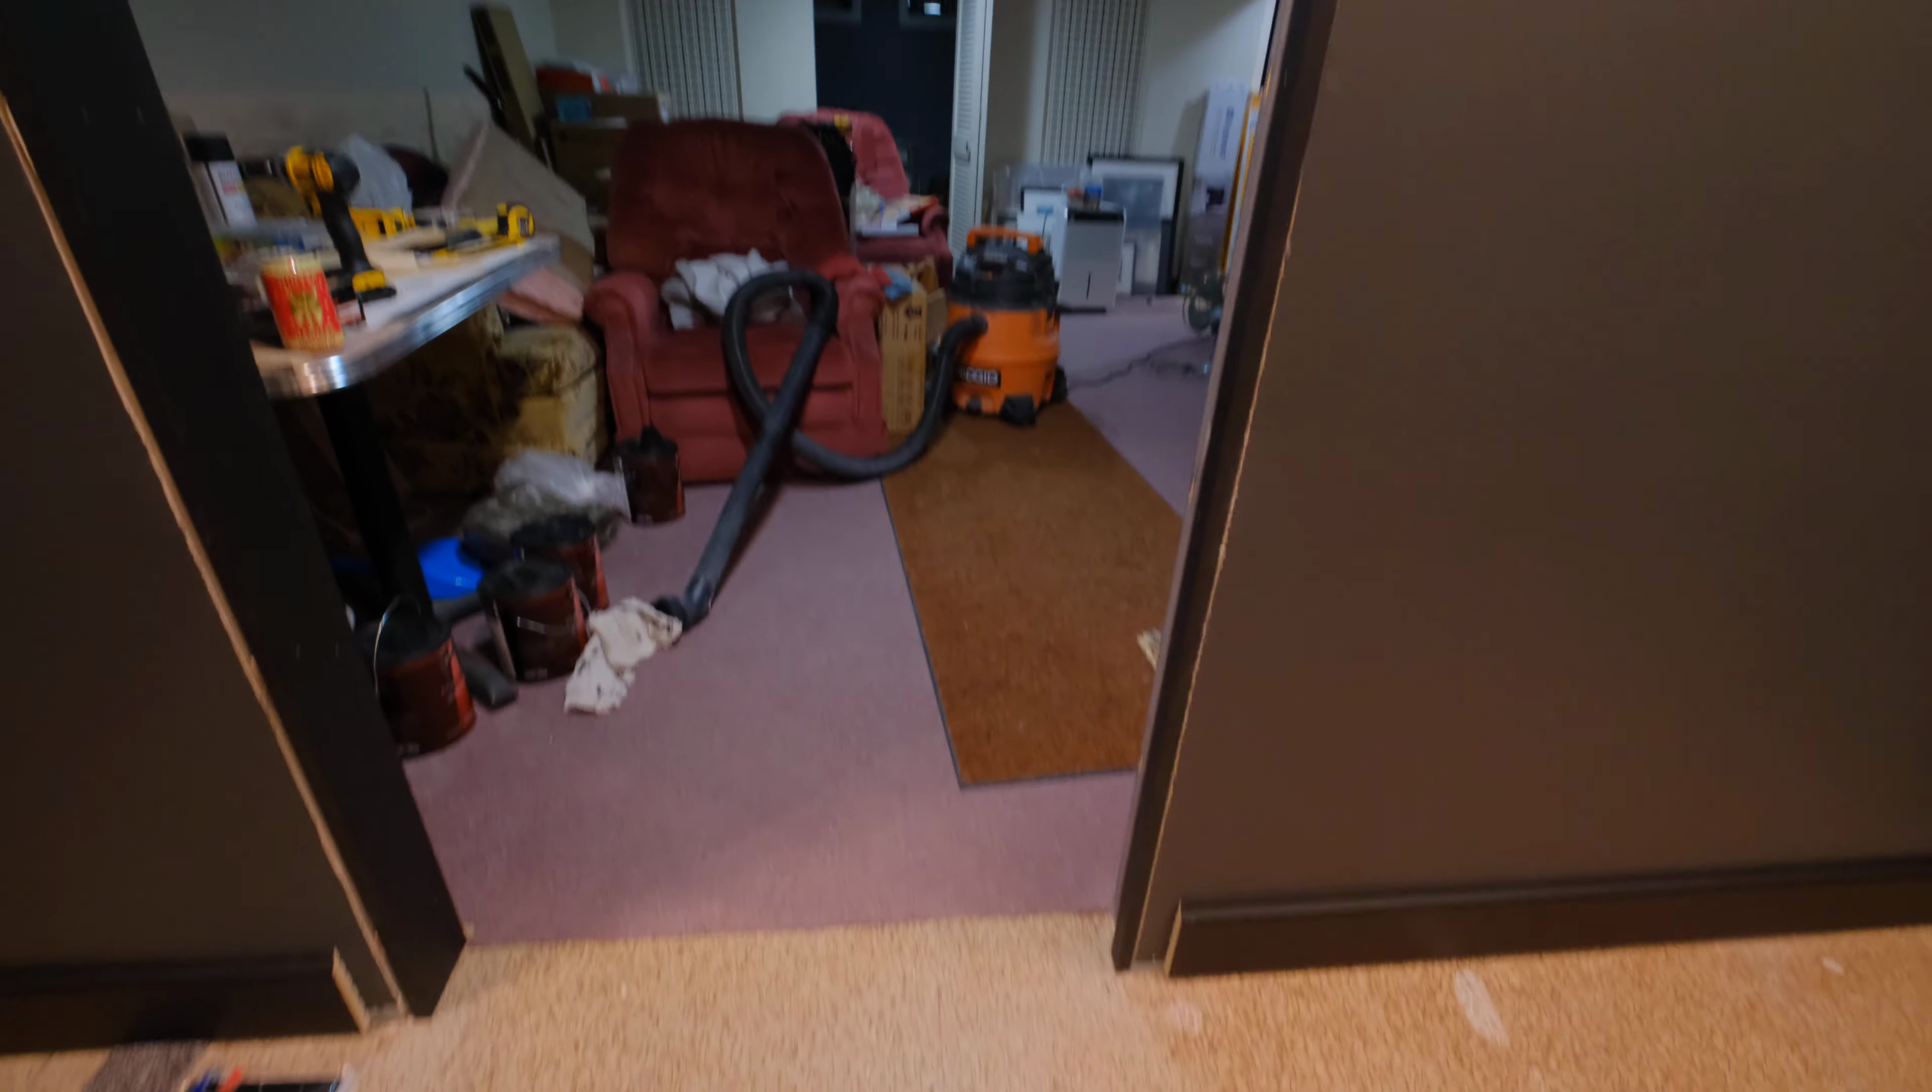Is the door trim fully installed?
No.